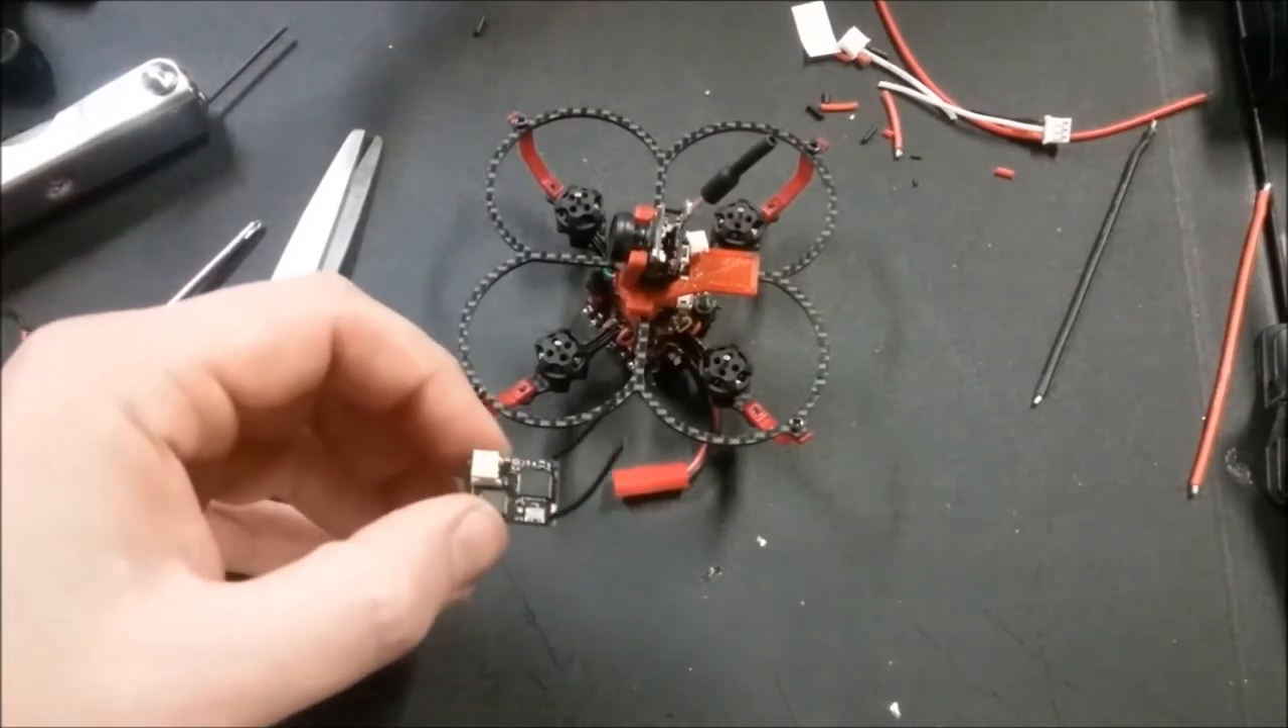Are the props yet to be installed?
Yes.